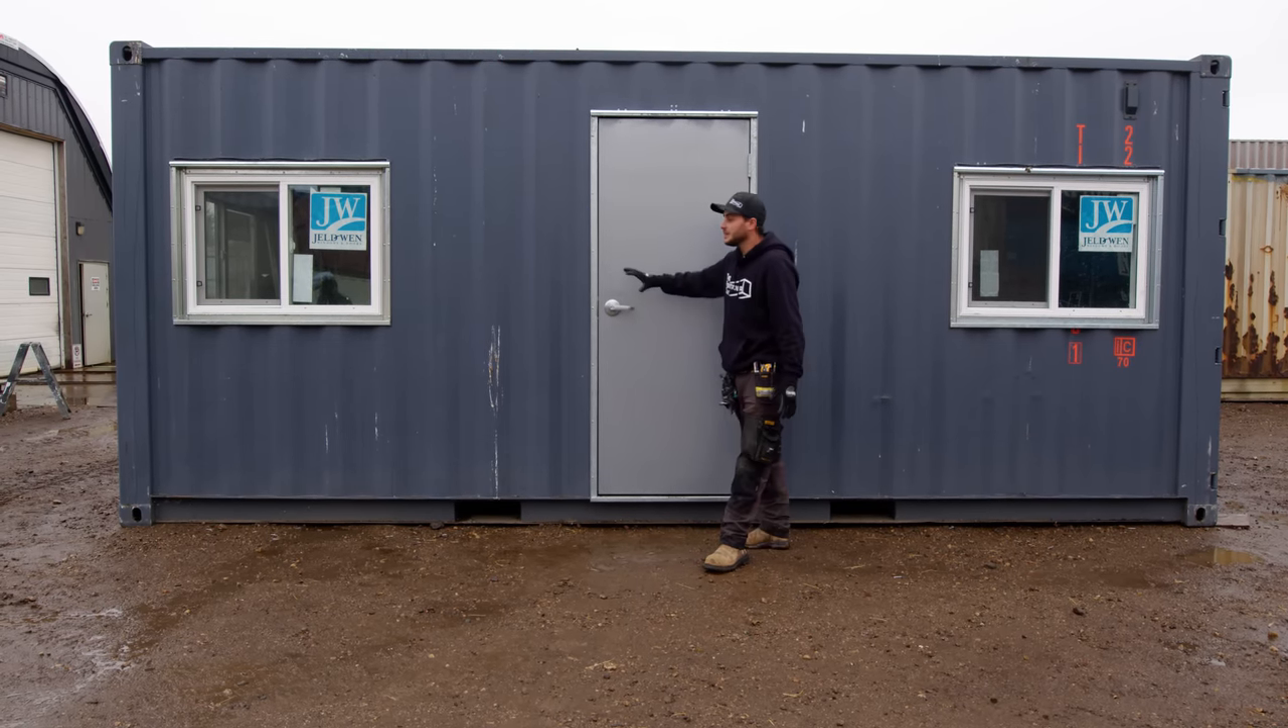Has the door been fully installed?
Yes.